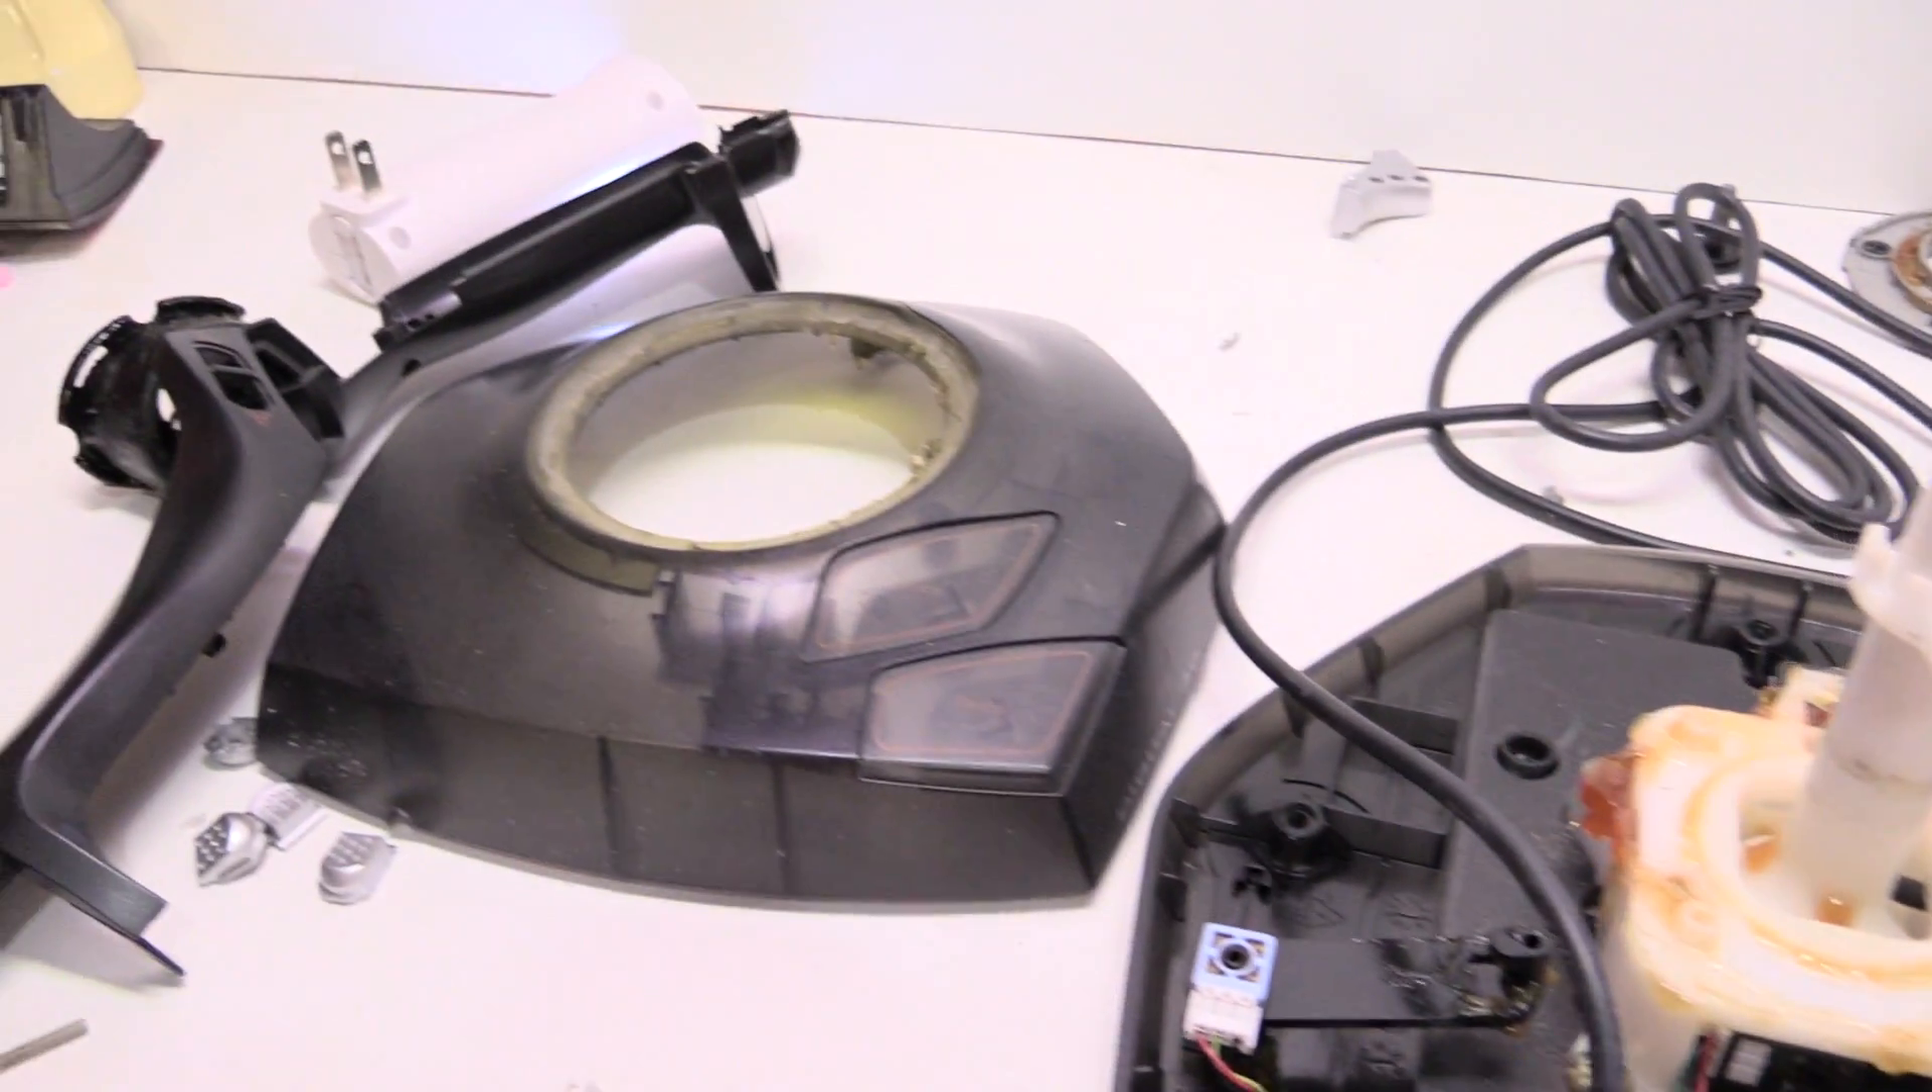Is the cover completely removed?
Yes.